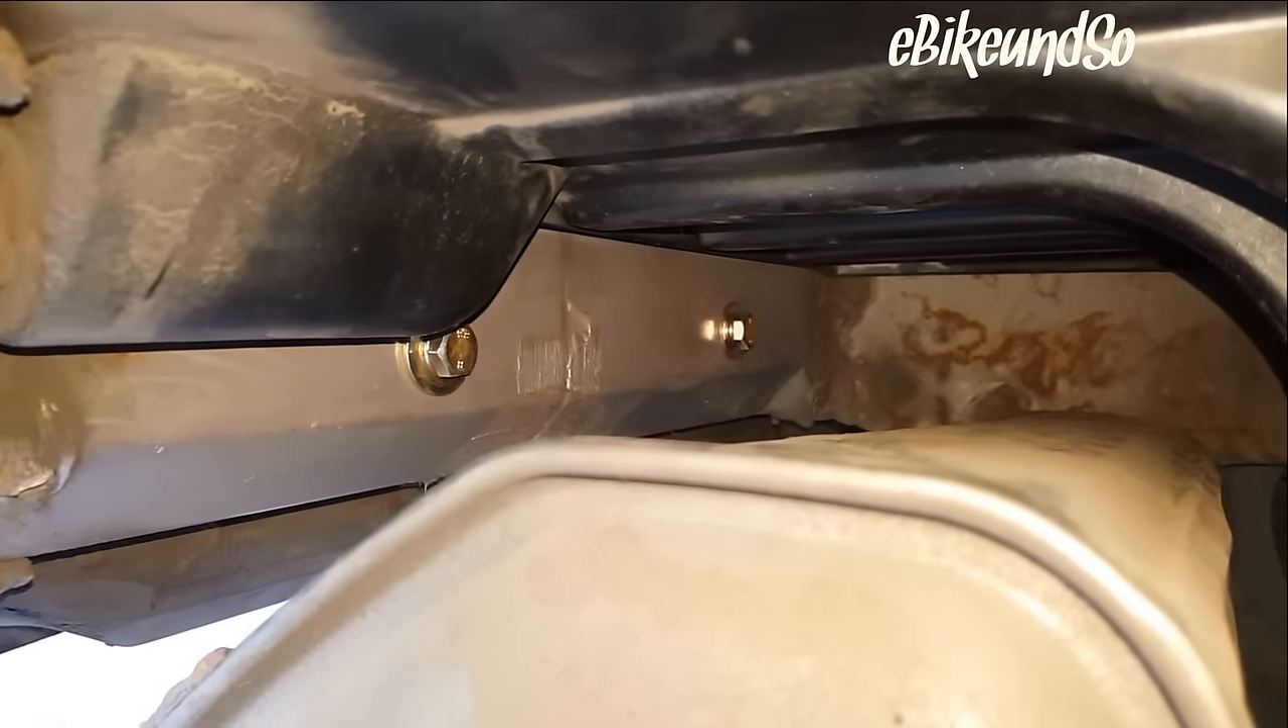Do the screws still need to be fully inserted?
No.